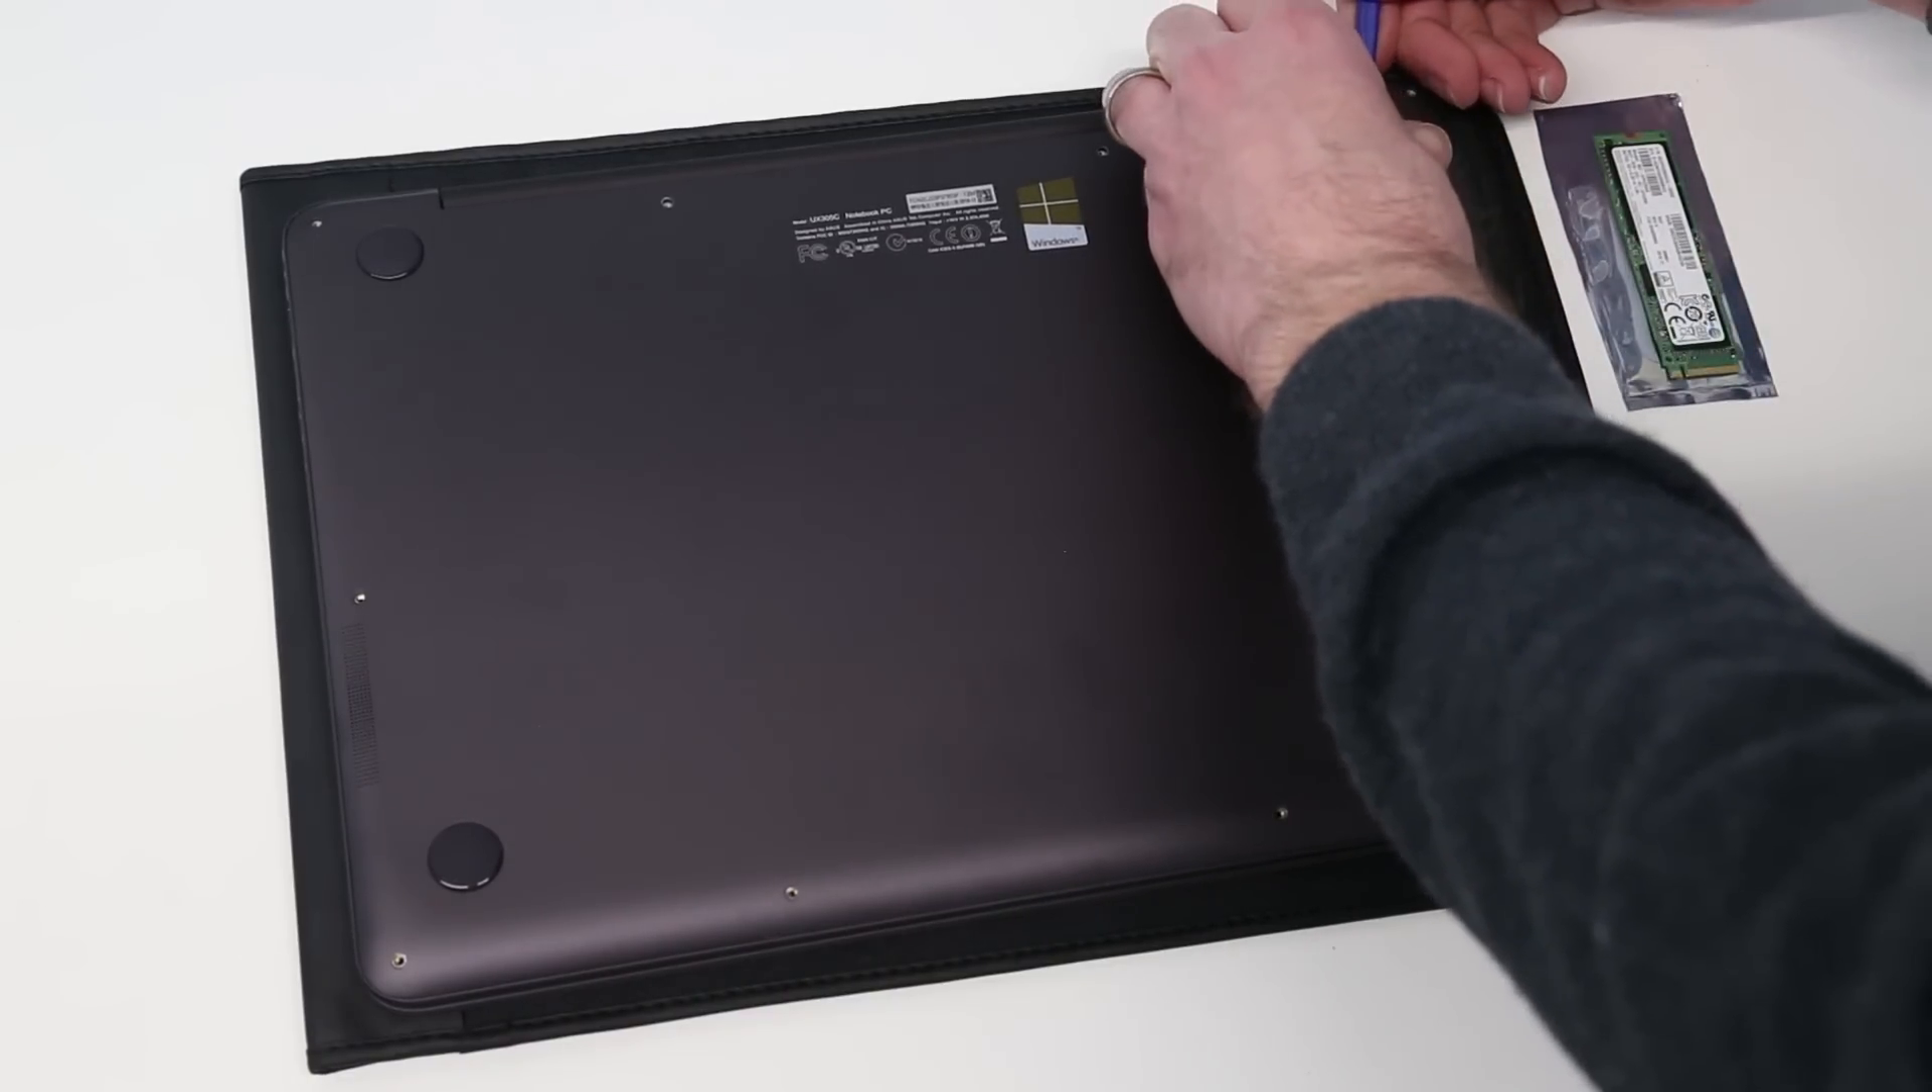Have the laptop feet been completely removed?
No.